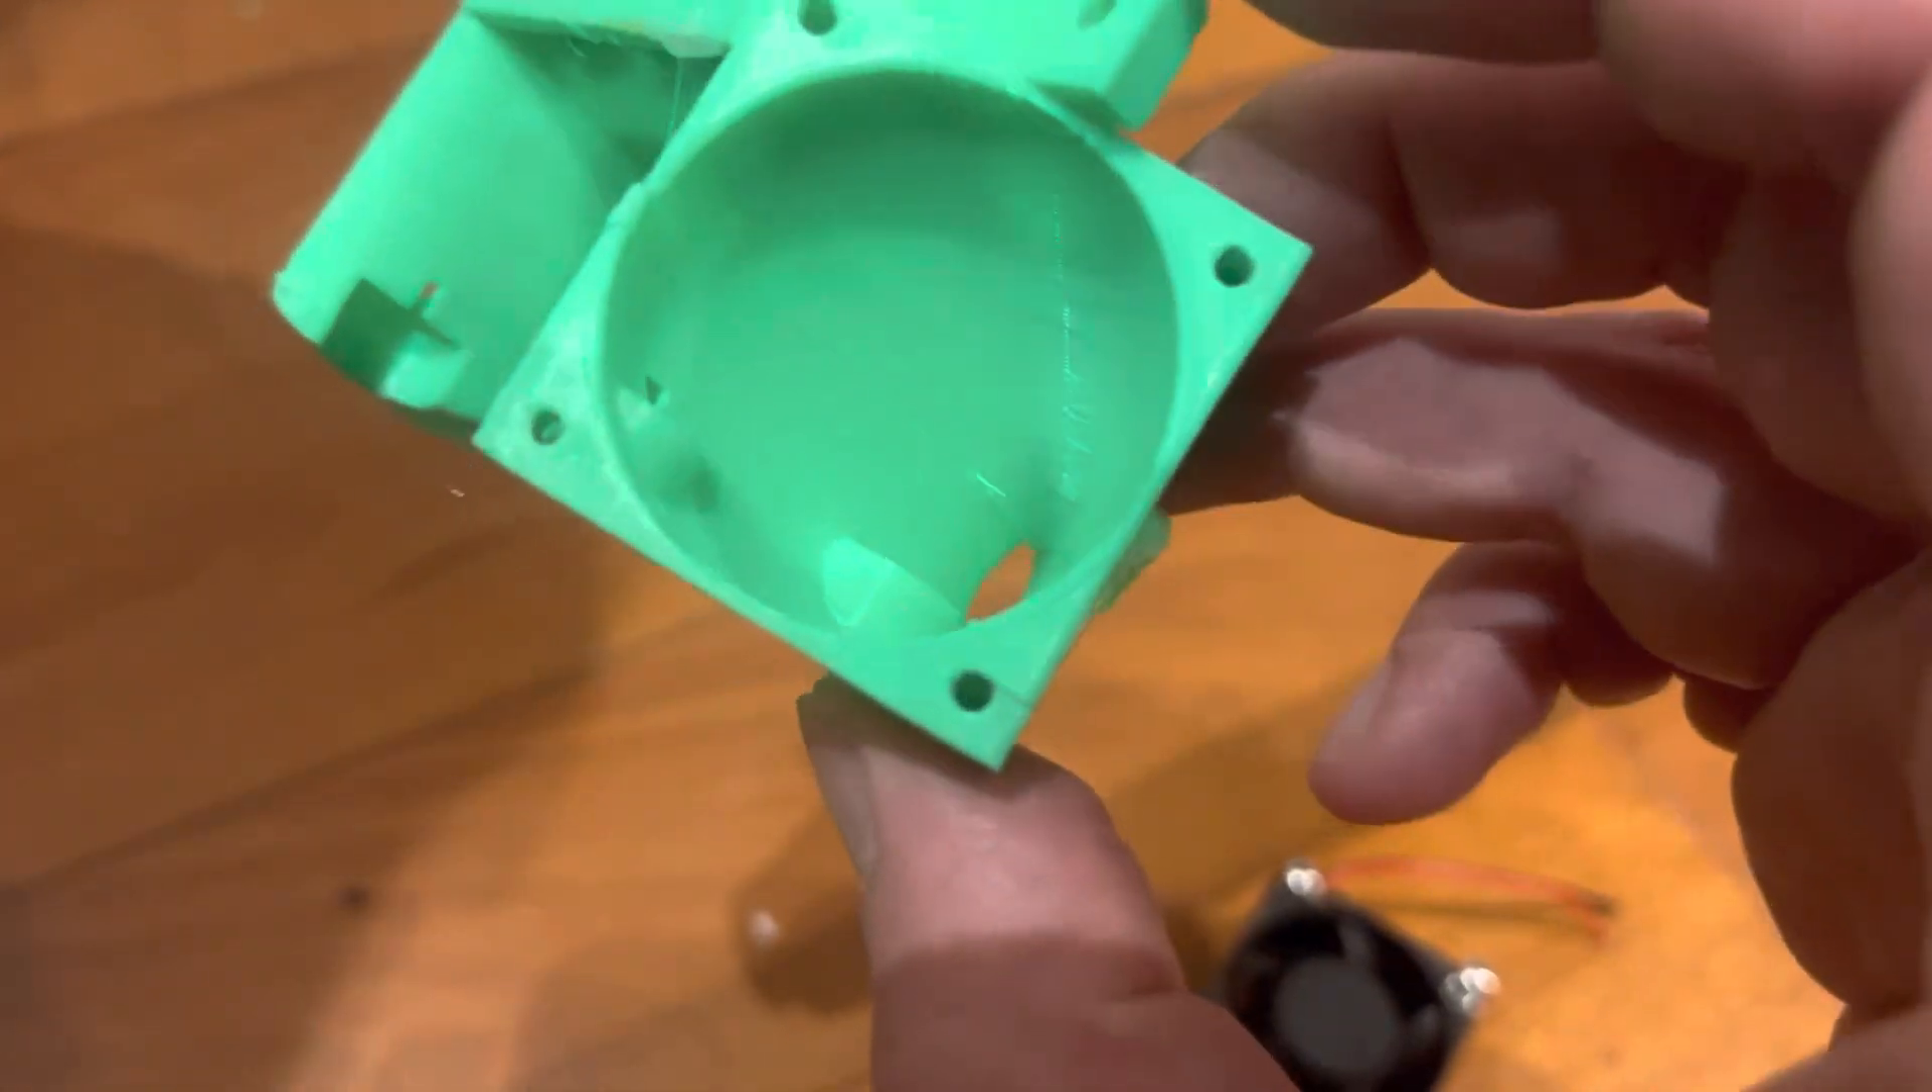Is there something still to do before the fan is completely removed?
No.